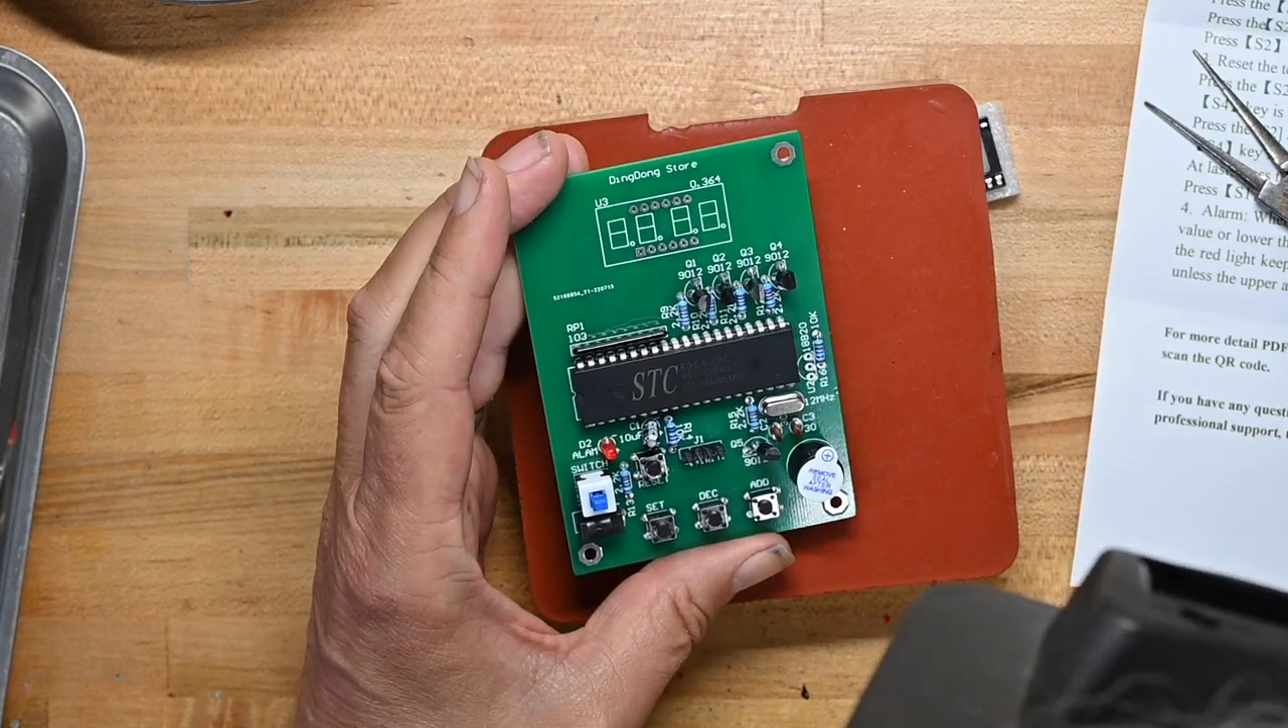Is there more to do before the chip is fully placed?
No.